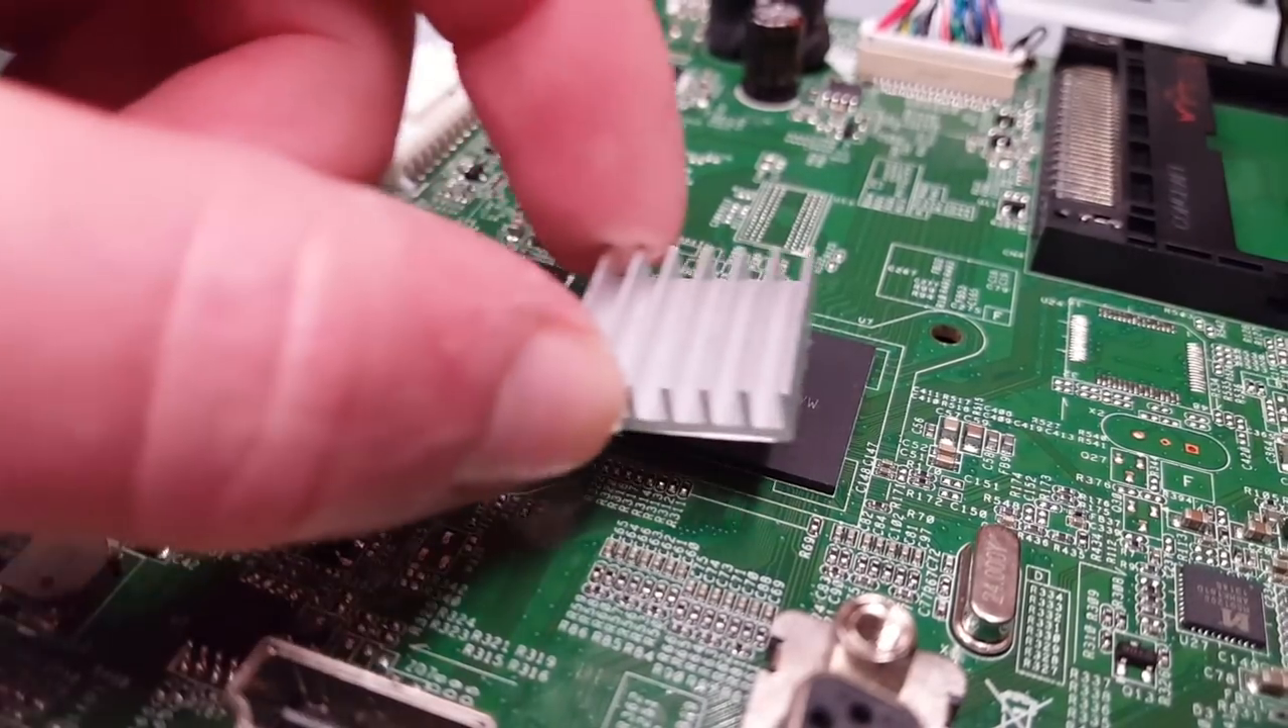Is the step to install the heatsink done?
No.